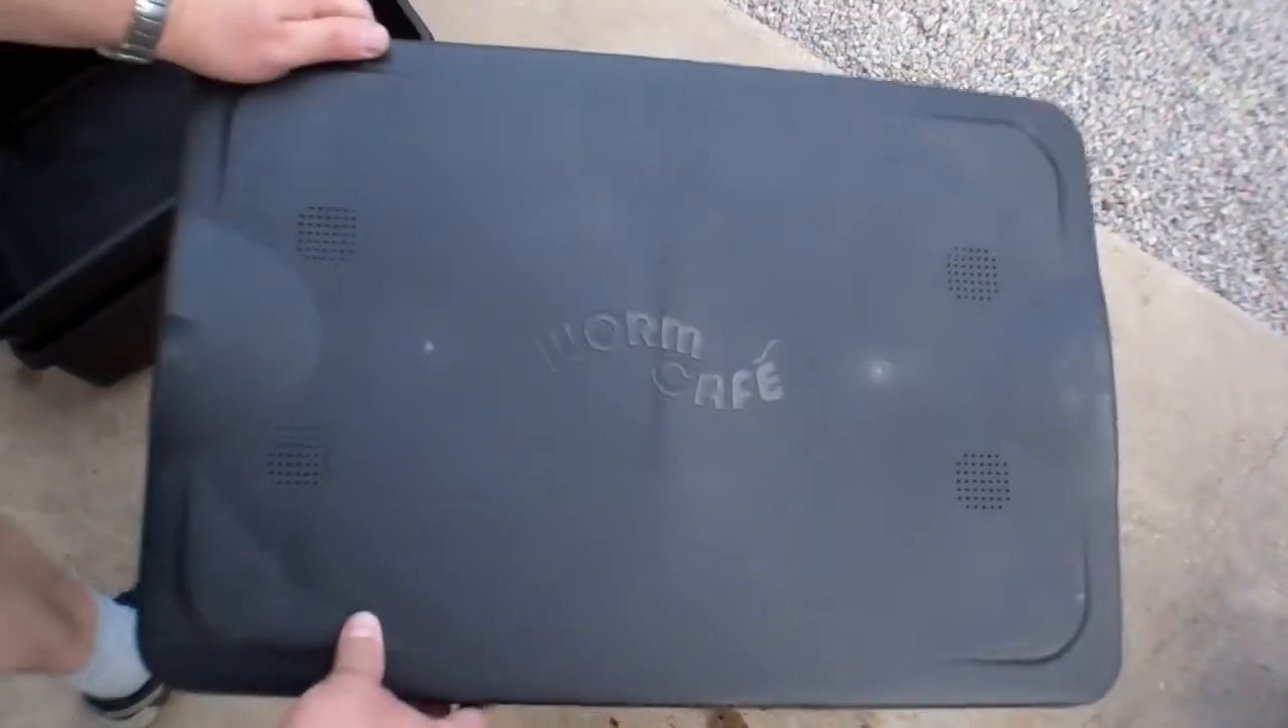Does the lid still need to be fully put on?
Yes.